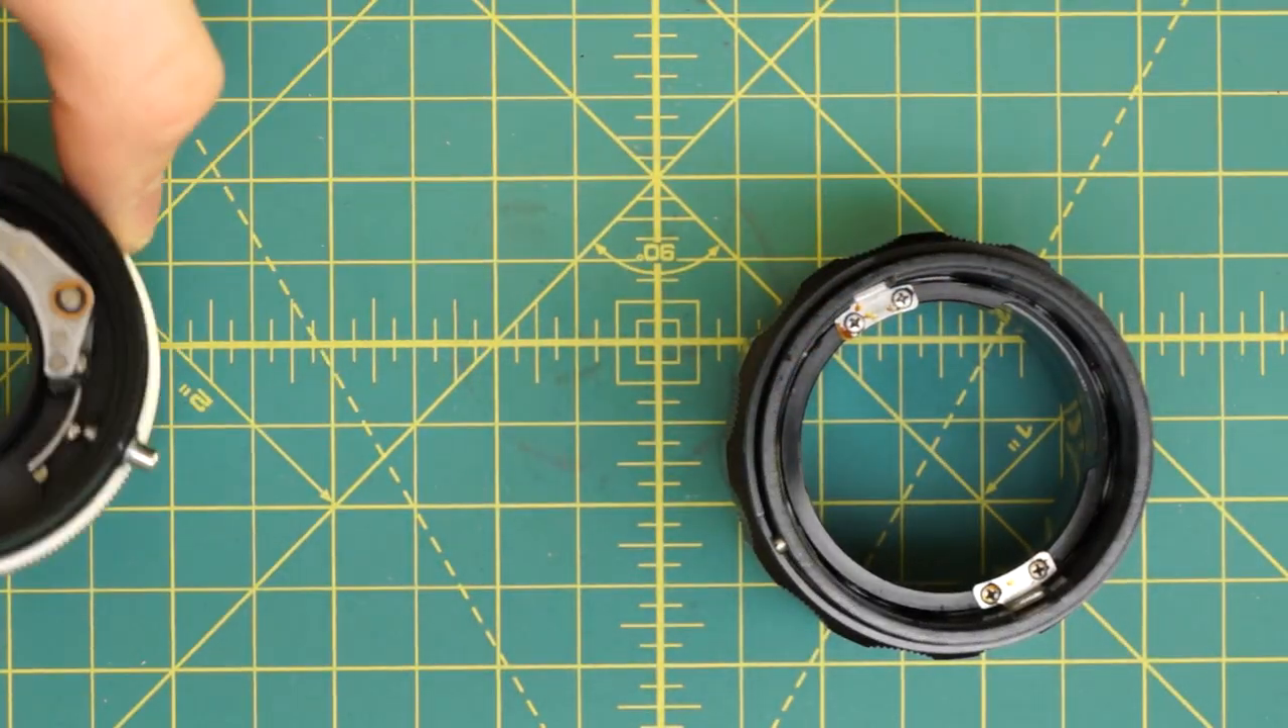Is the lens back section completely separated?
Yes.